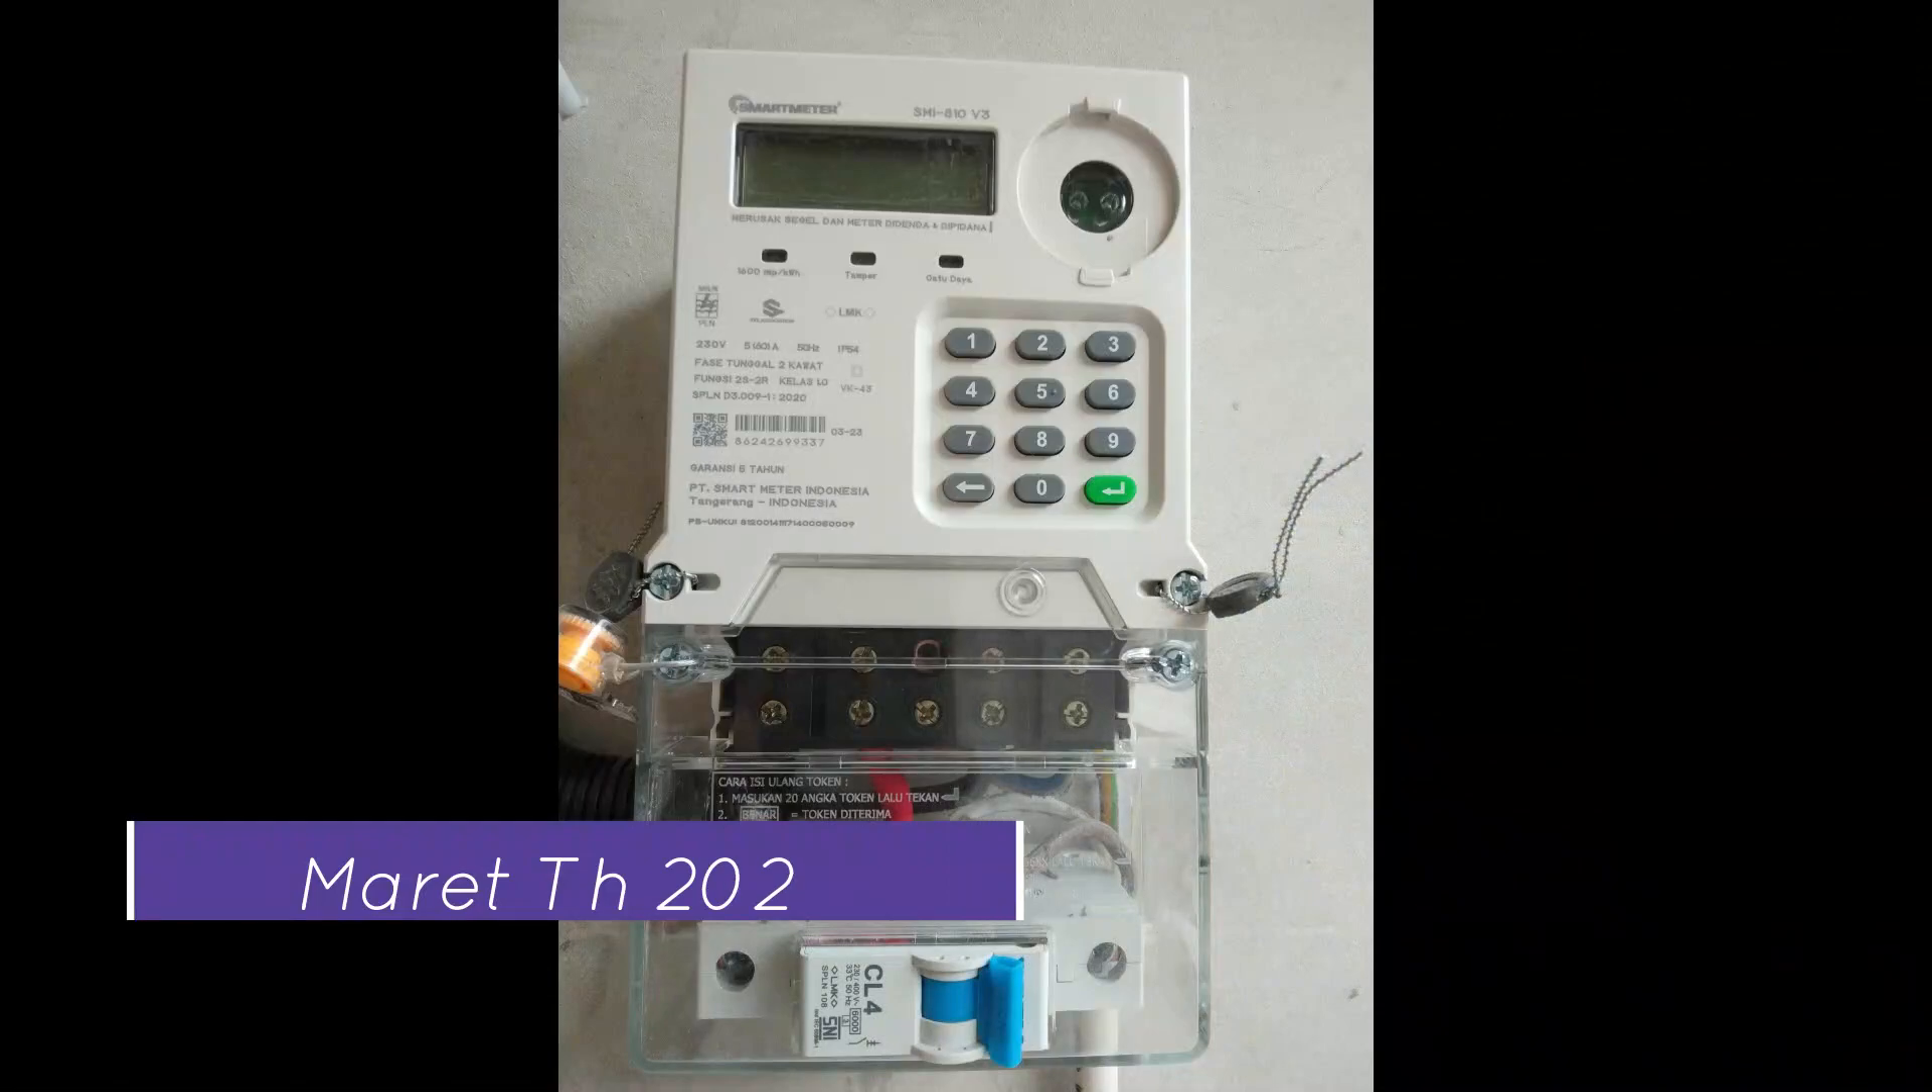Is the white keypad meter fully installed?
Yes.